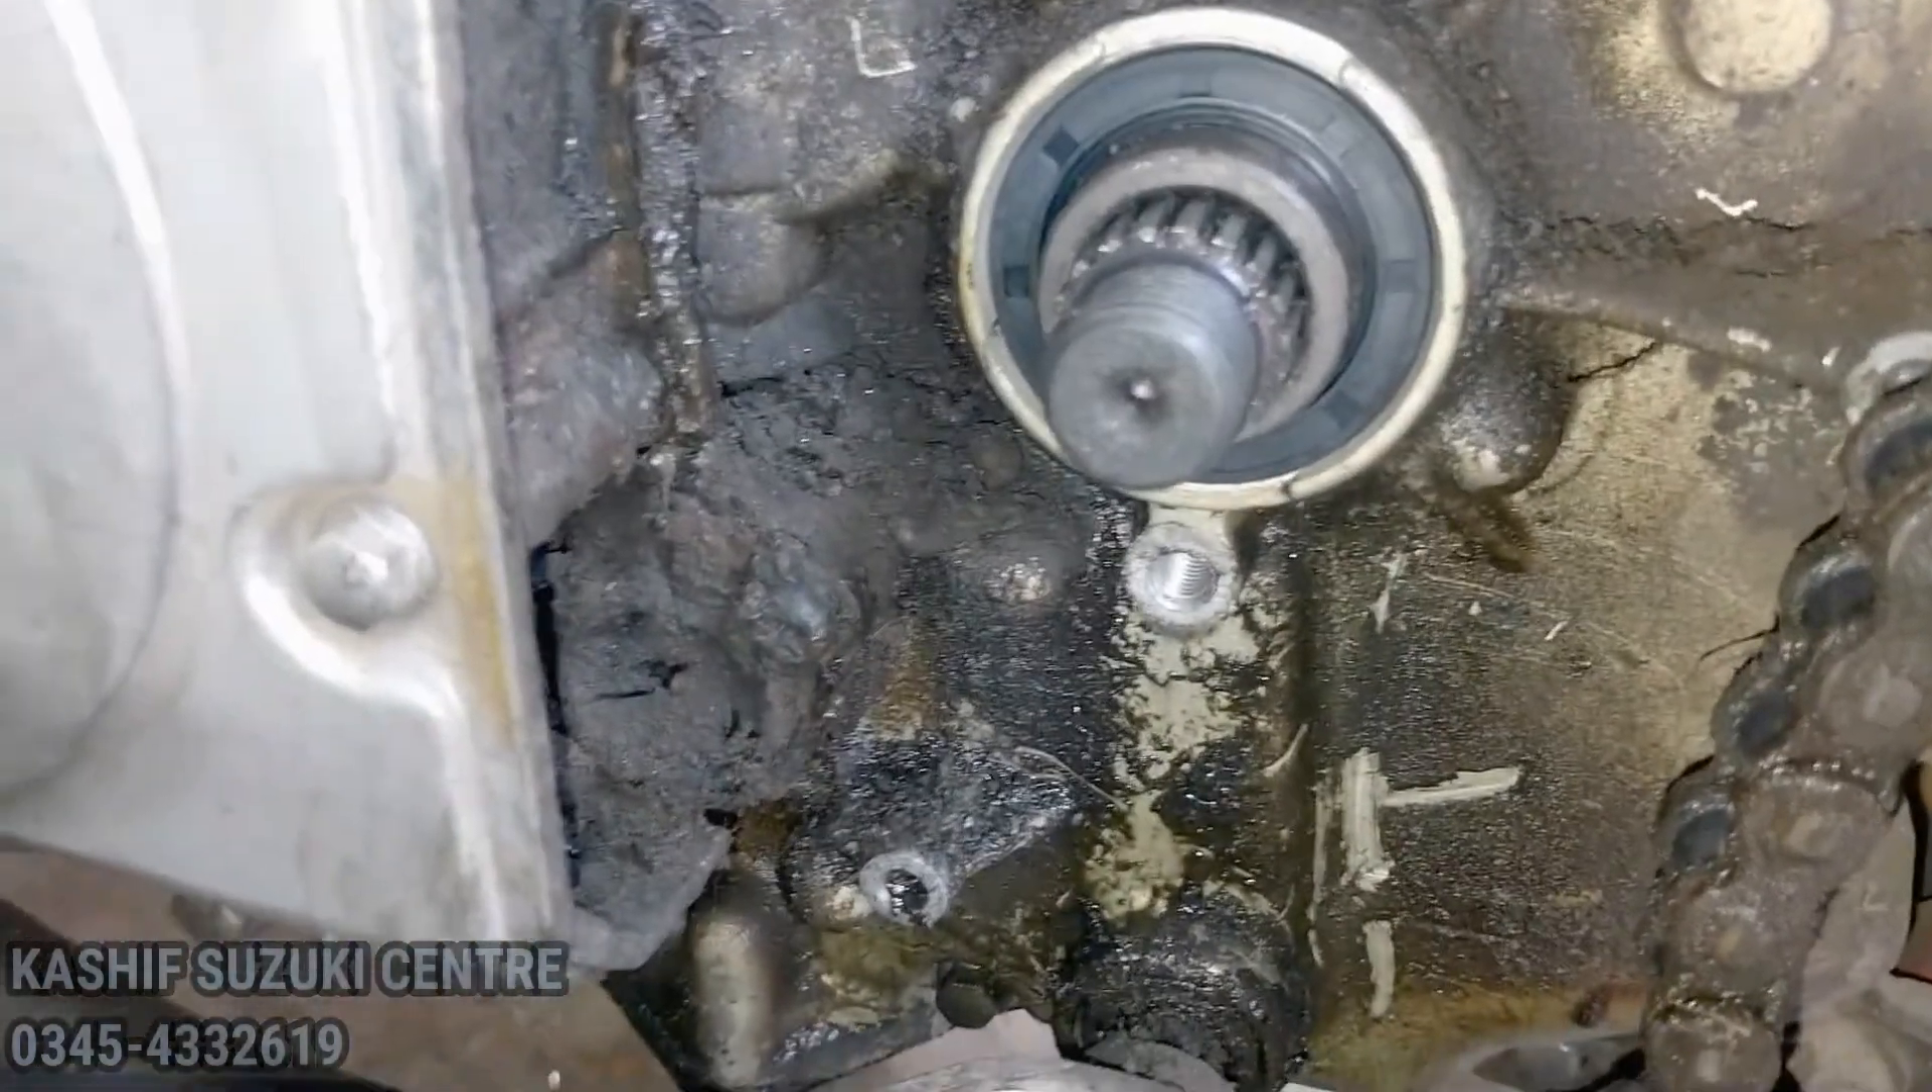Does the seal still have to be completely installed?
No.